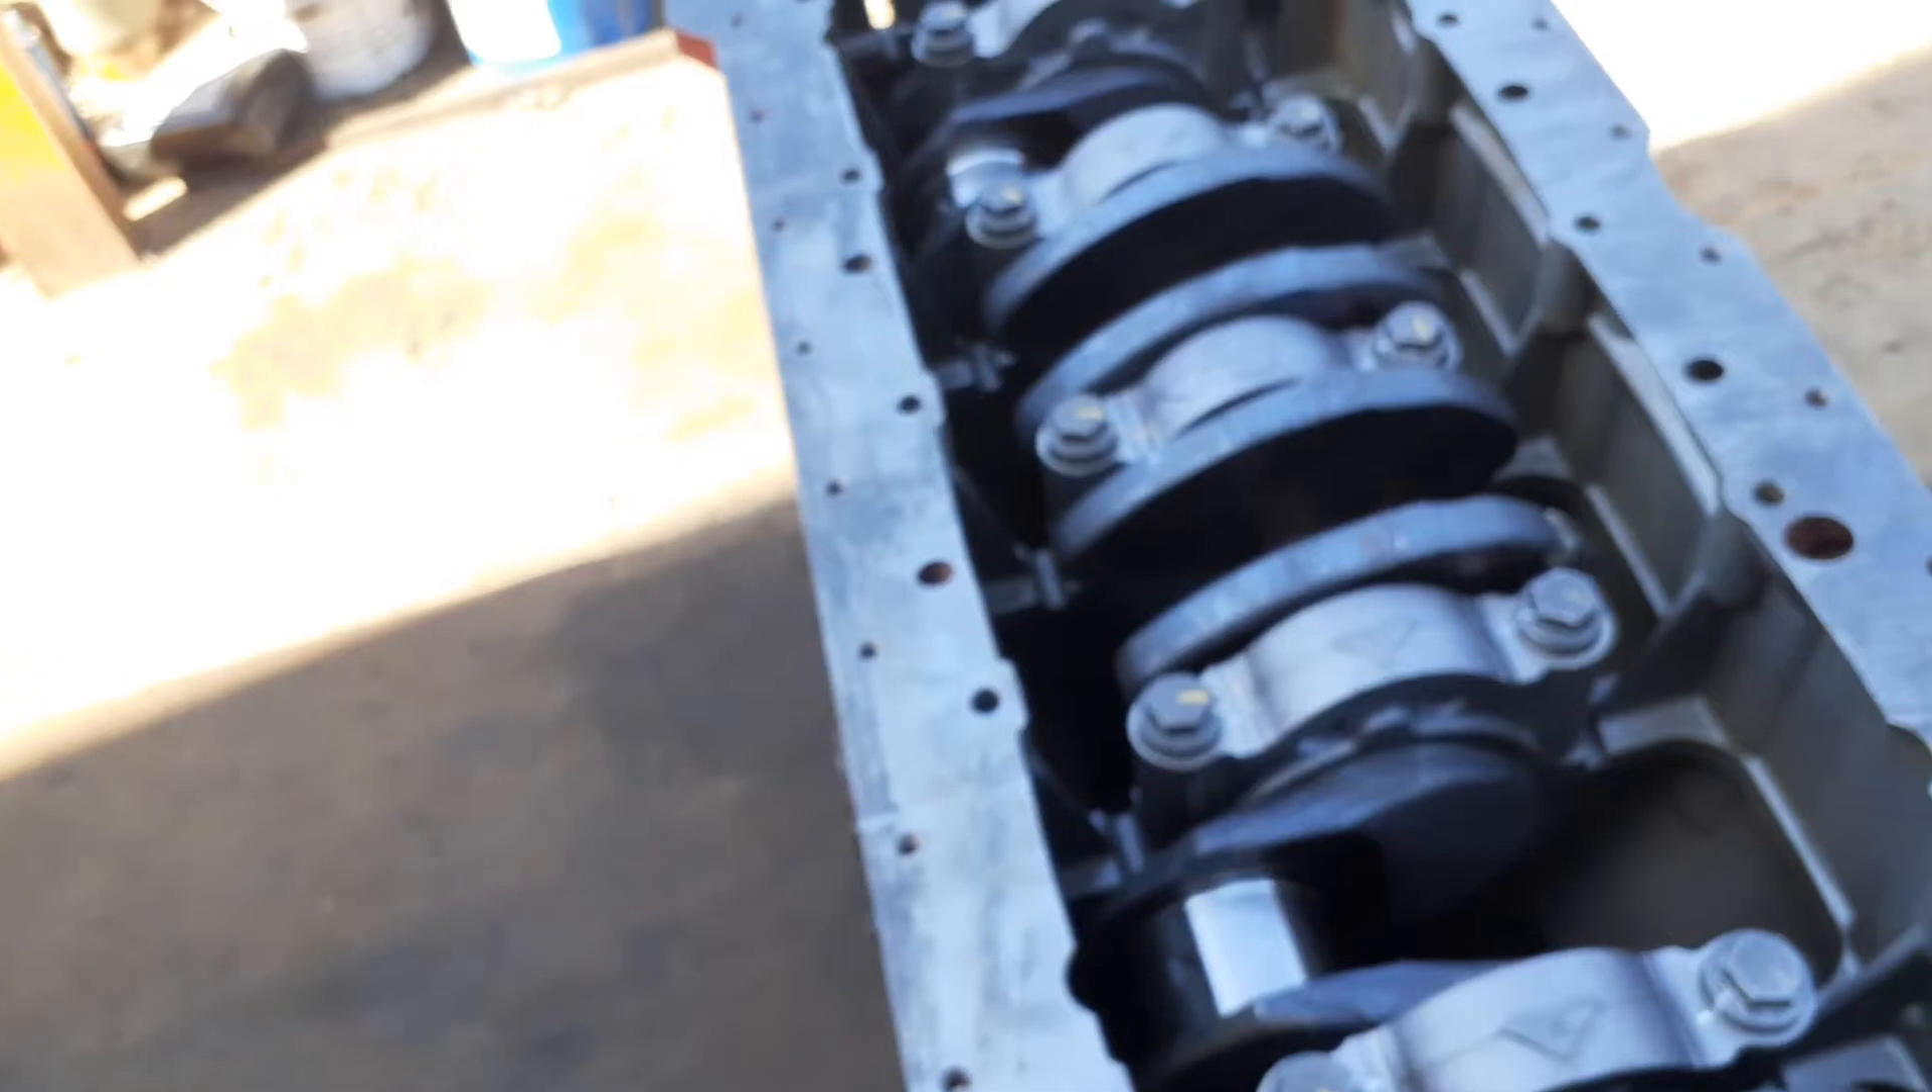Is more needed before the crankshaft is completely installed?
No.